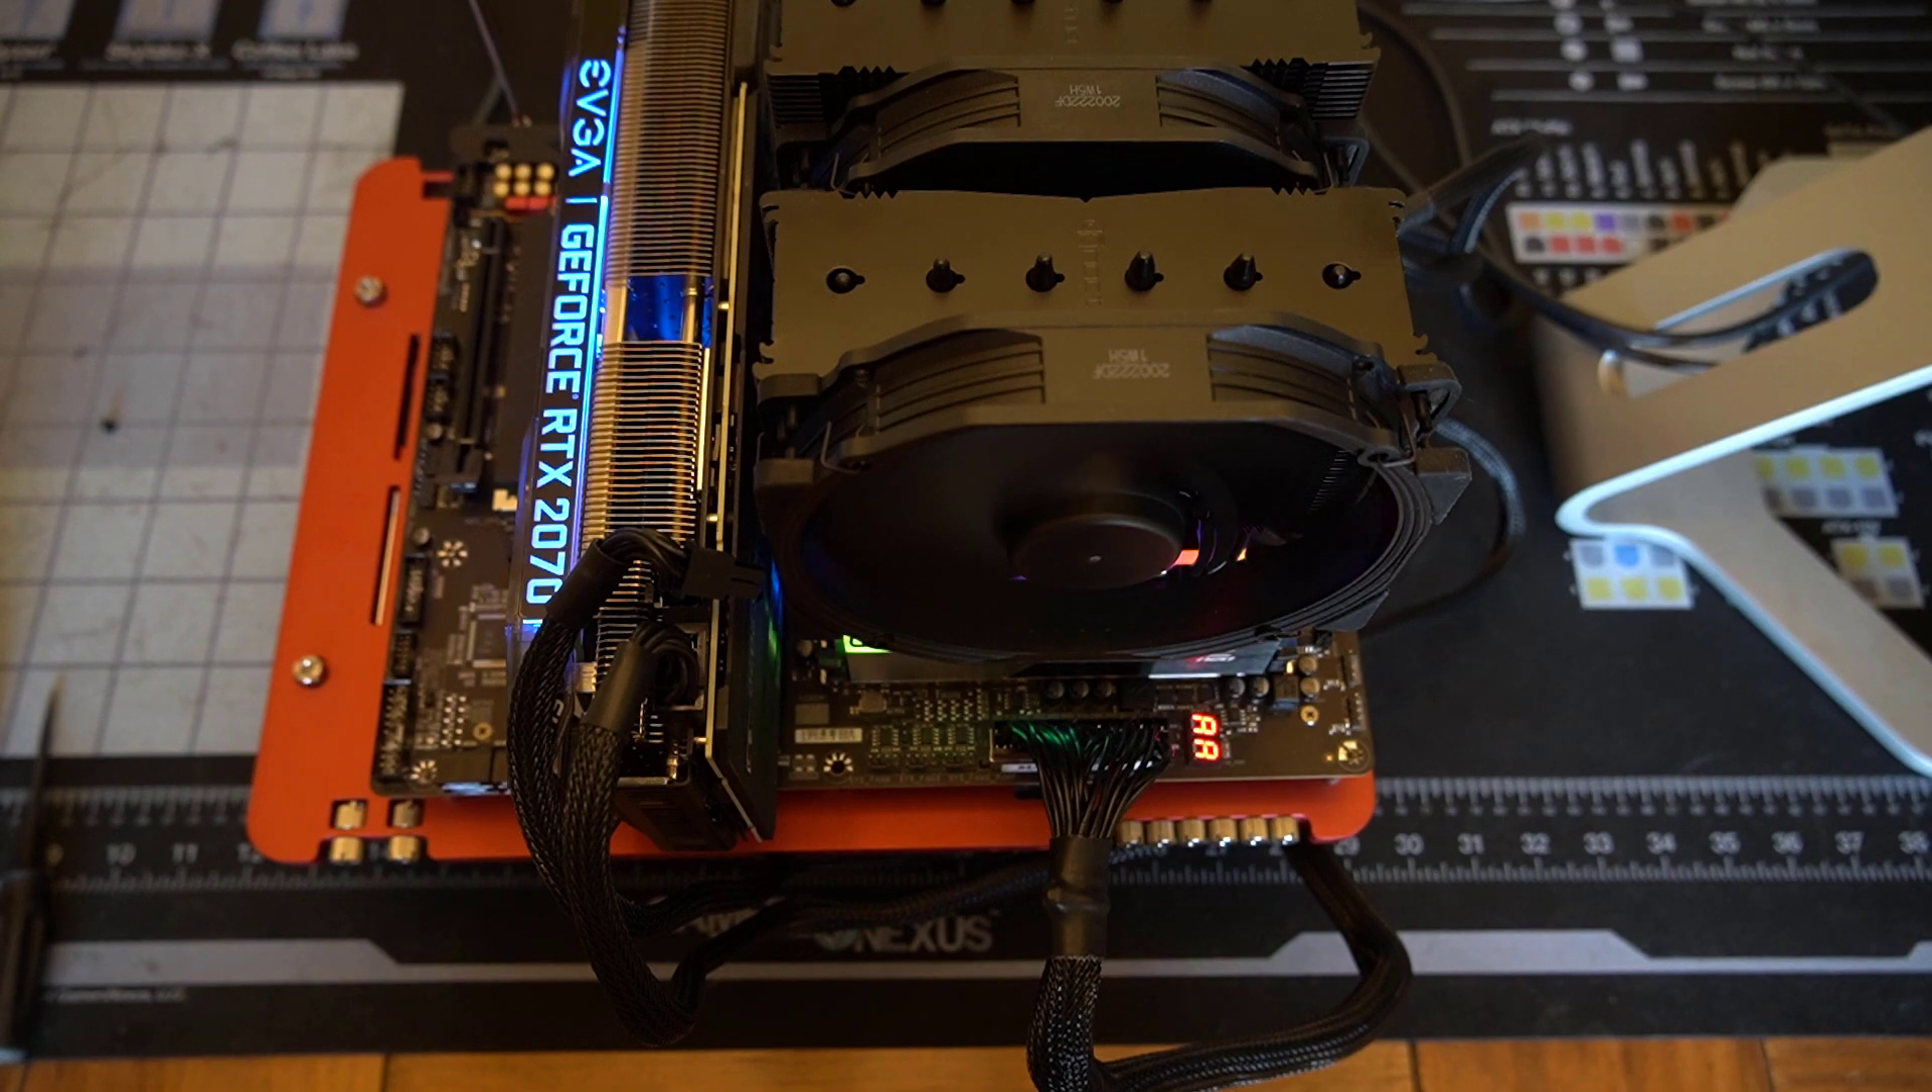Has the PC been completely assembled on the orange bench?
Yes.